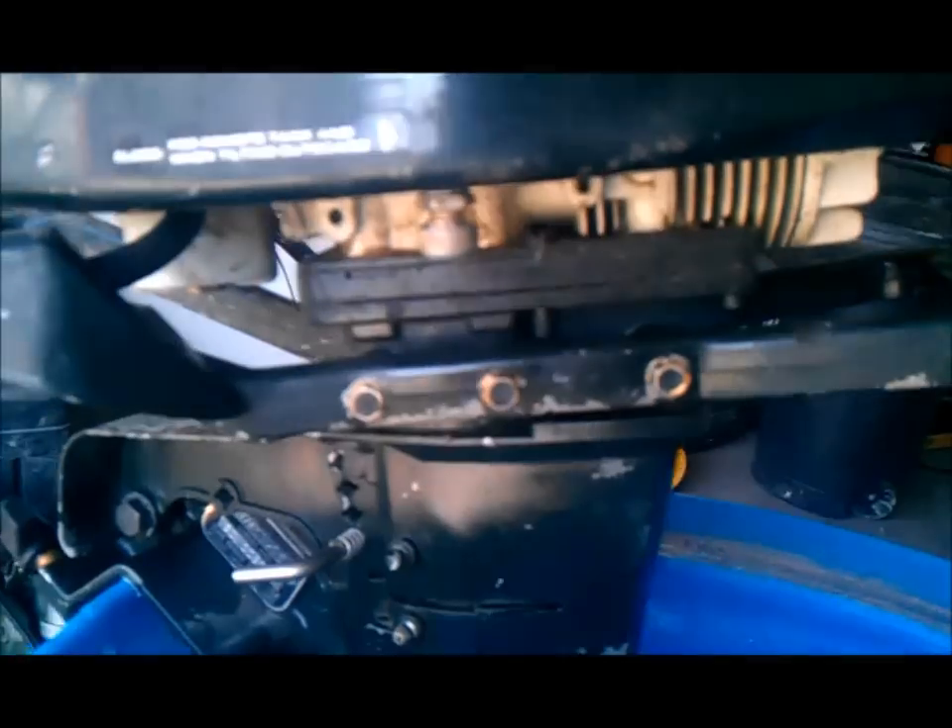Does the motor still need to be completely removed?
Yes.